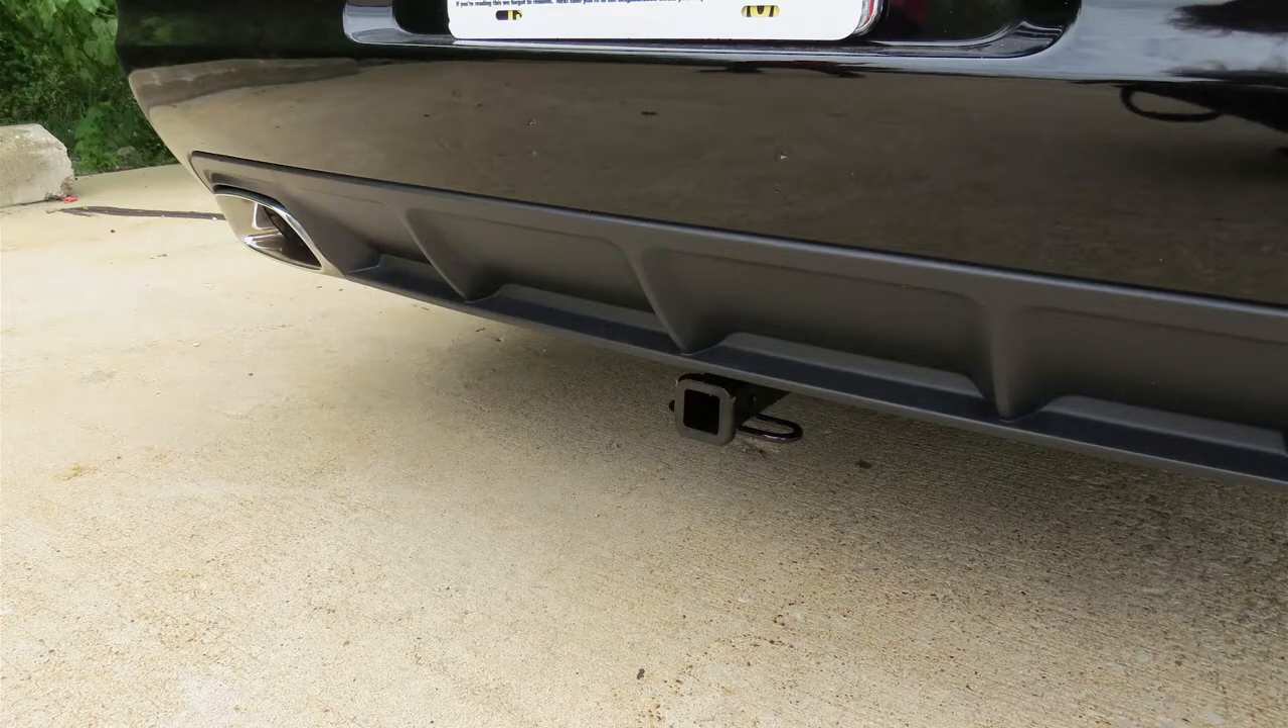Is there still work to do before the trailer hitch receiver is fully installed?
No.